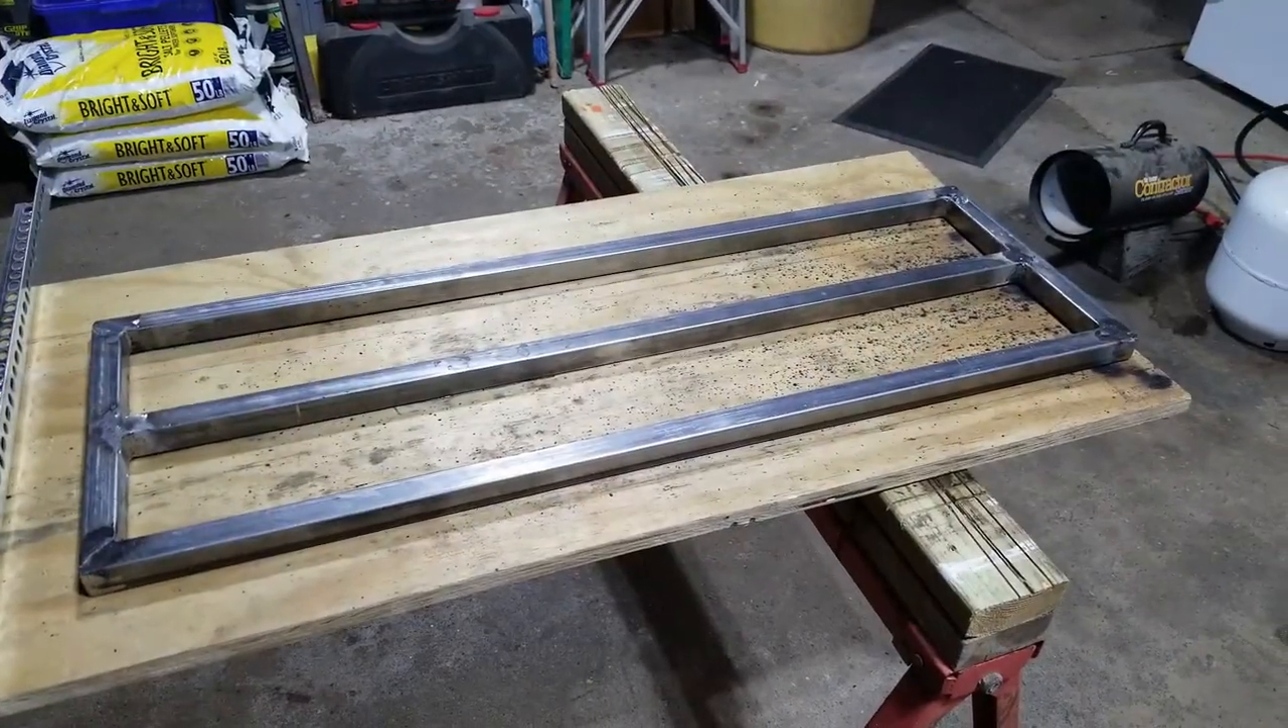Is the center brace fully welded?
Yes.